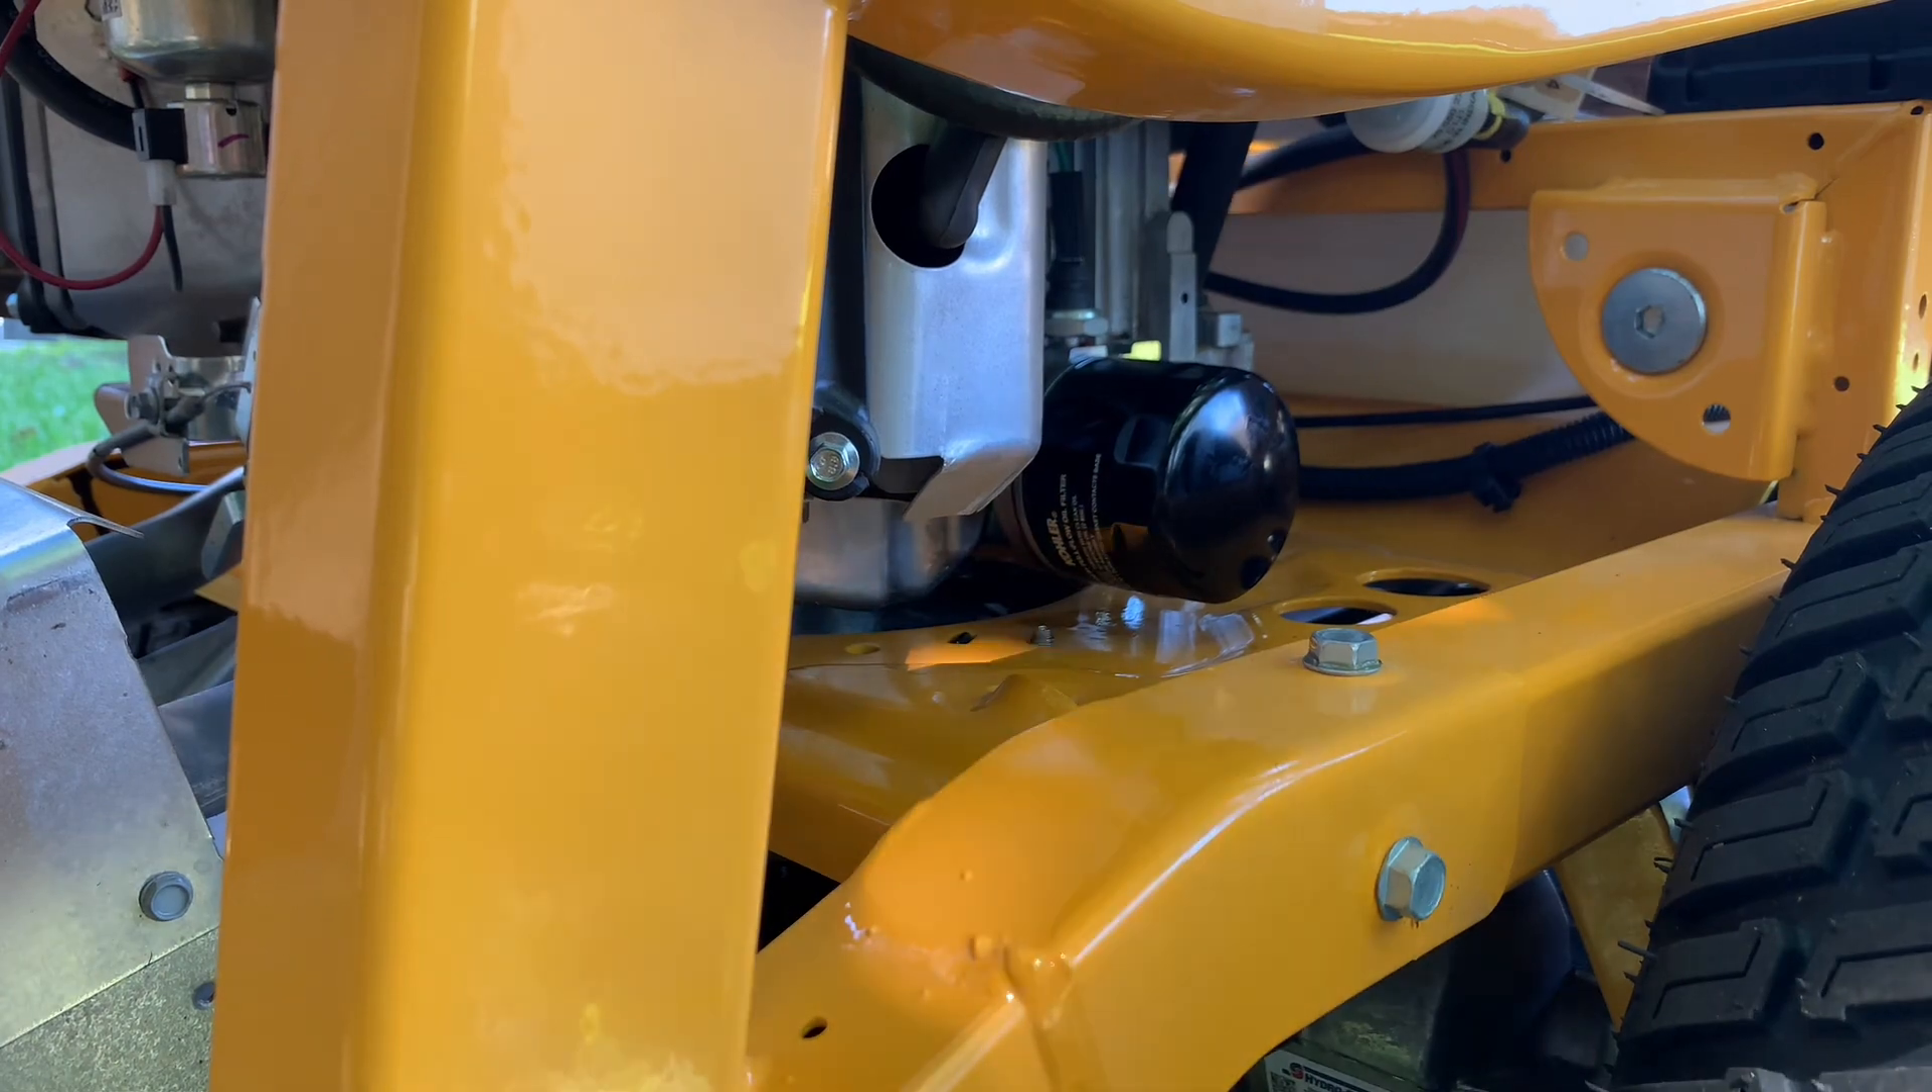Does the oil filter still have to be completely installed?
No.